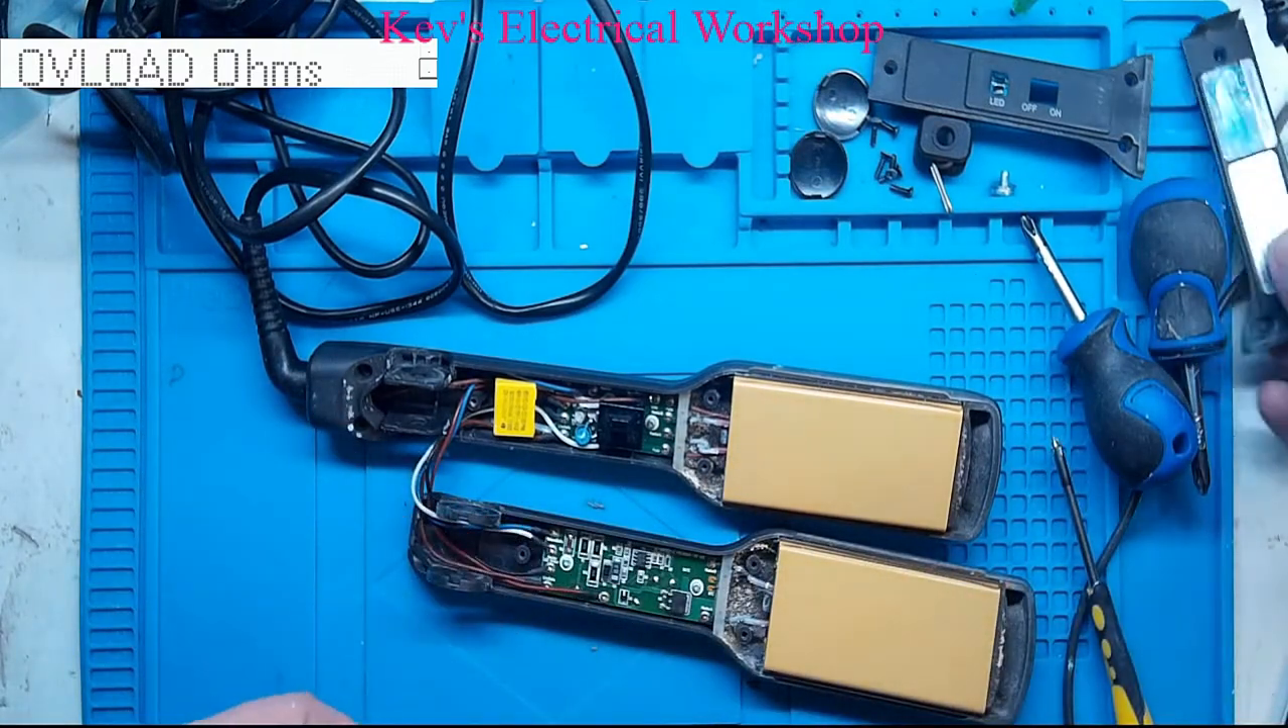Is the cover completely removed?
Yes.